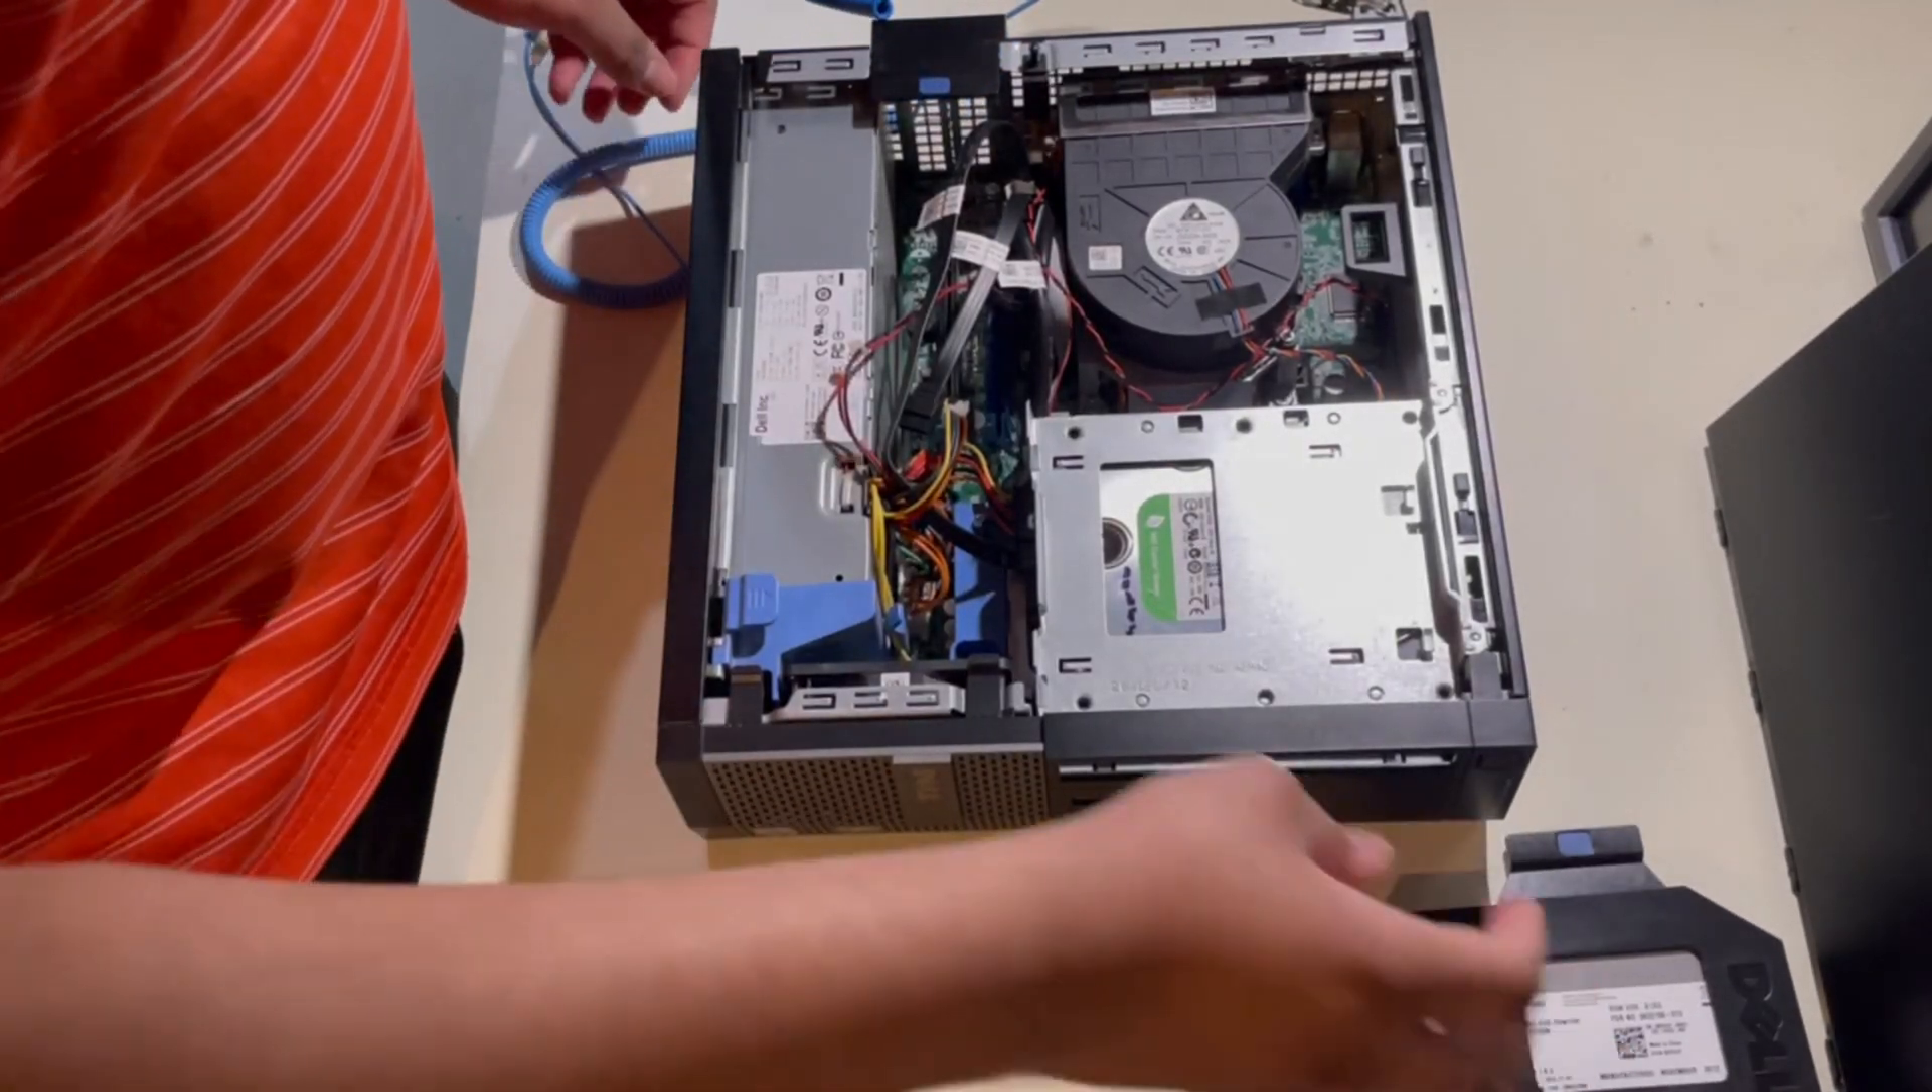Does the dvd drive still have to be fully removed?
No.